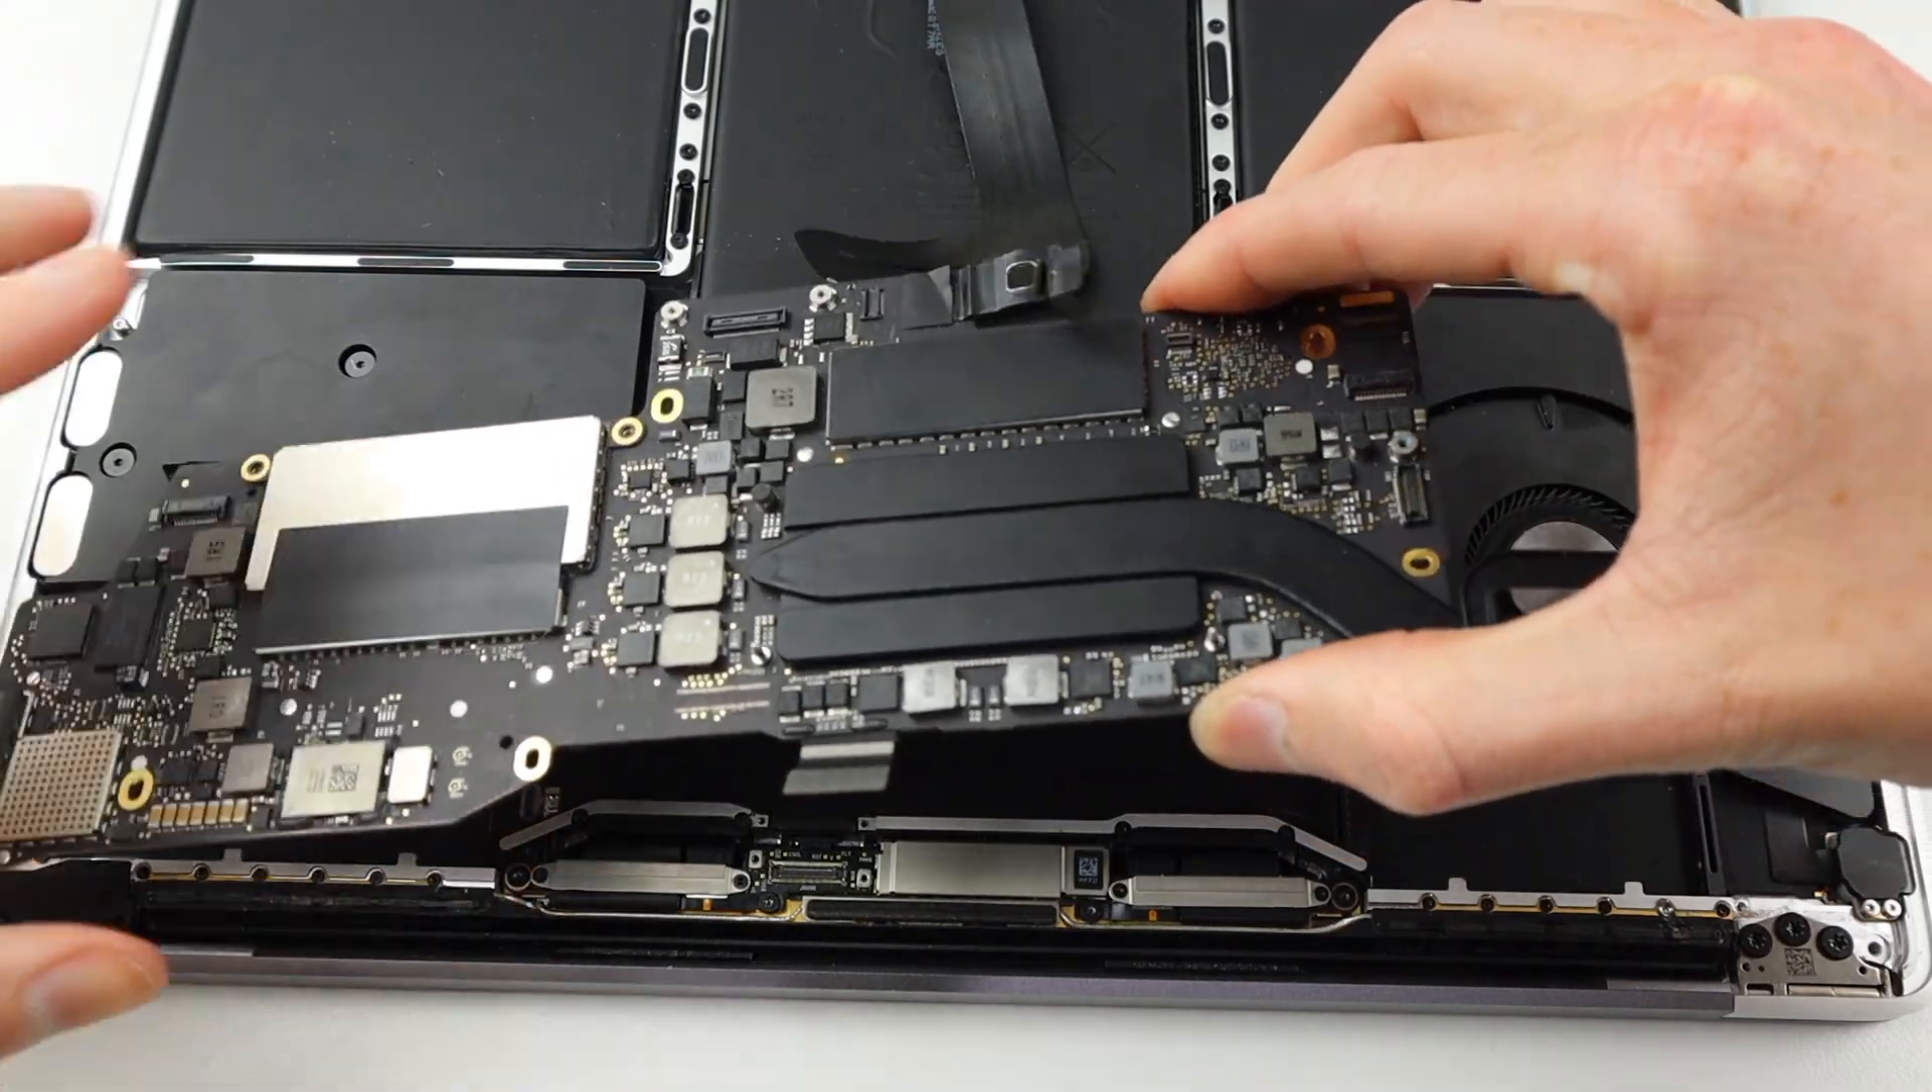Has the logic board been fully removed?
No.